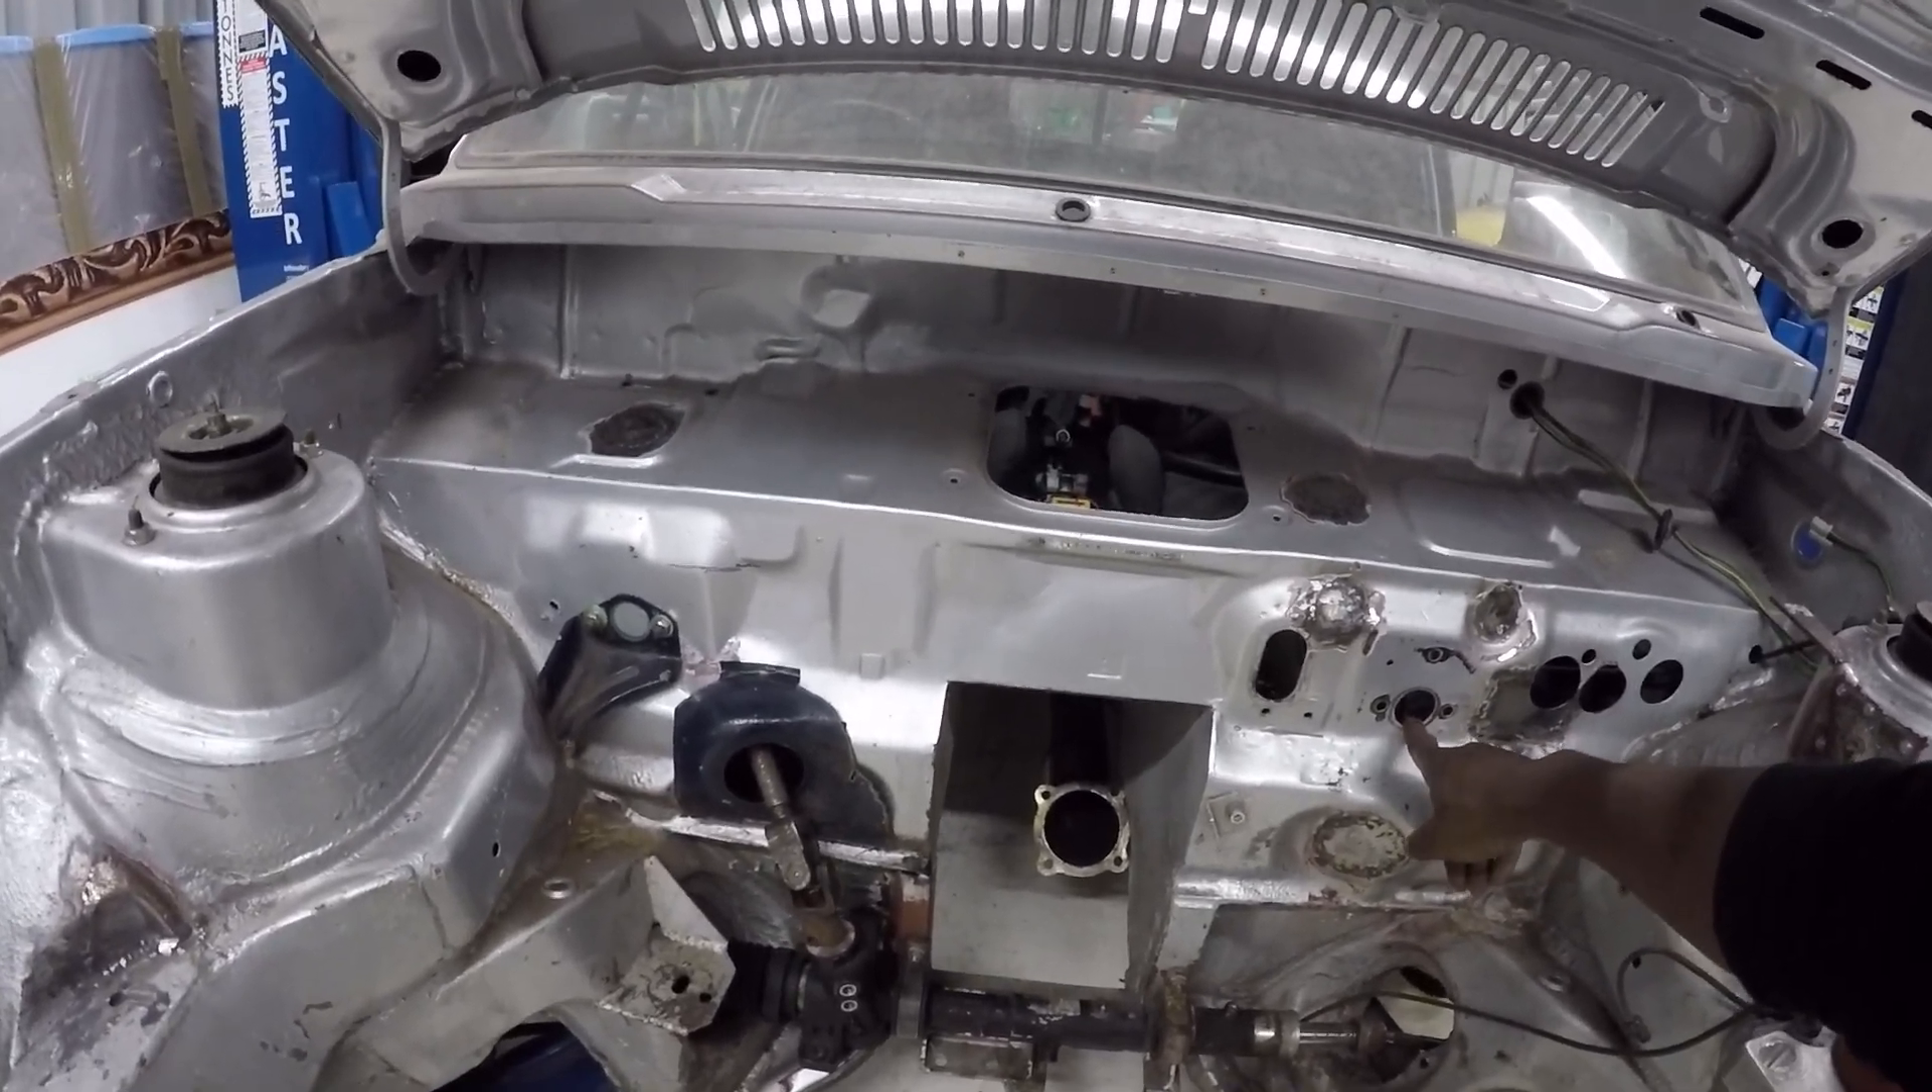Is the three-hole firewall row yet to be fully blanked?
Yes.